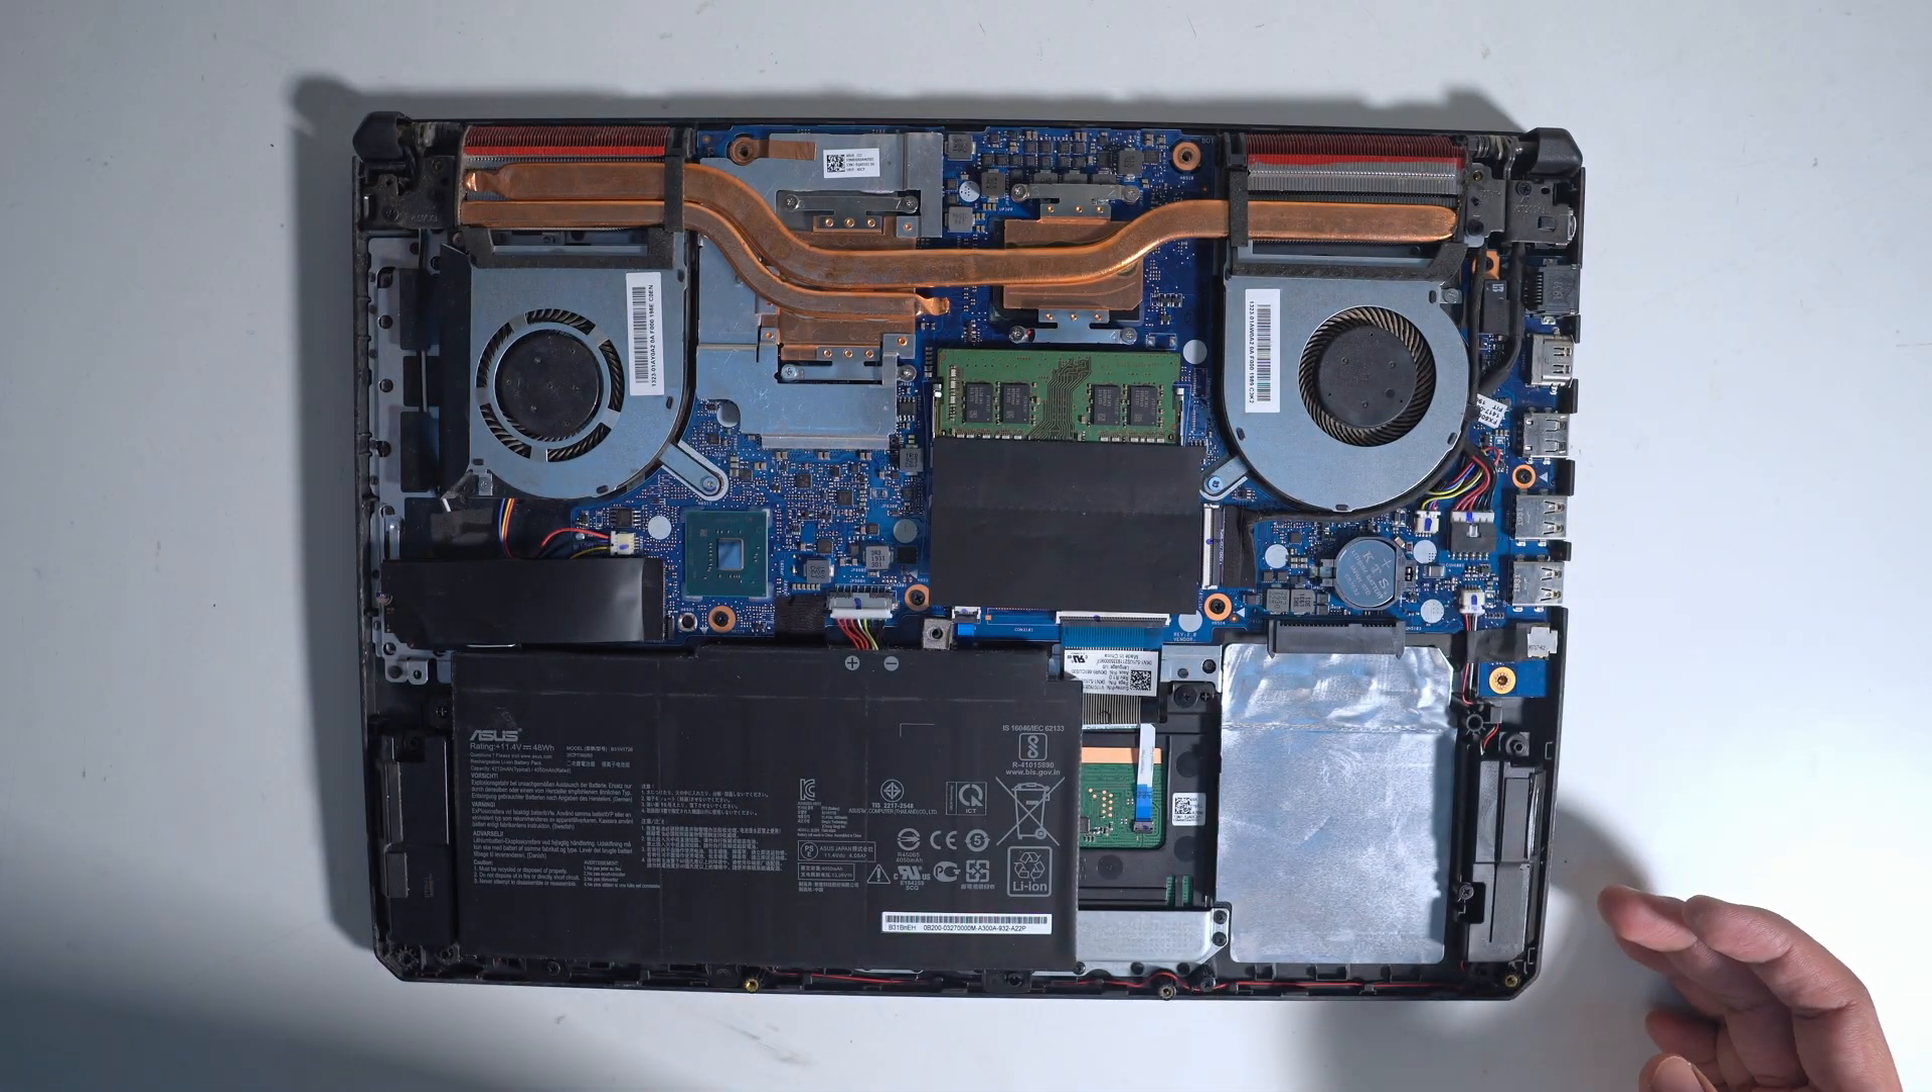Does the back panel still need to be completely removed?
No.